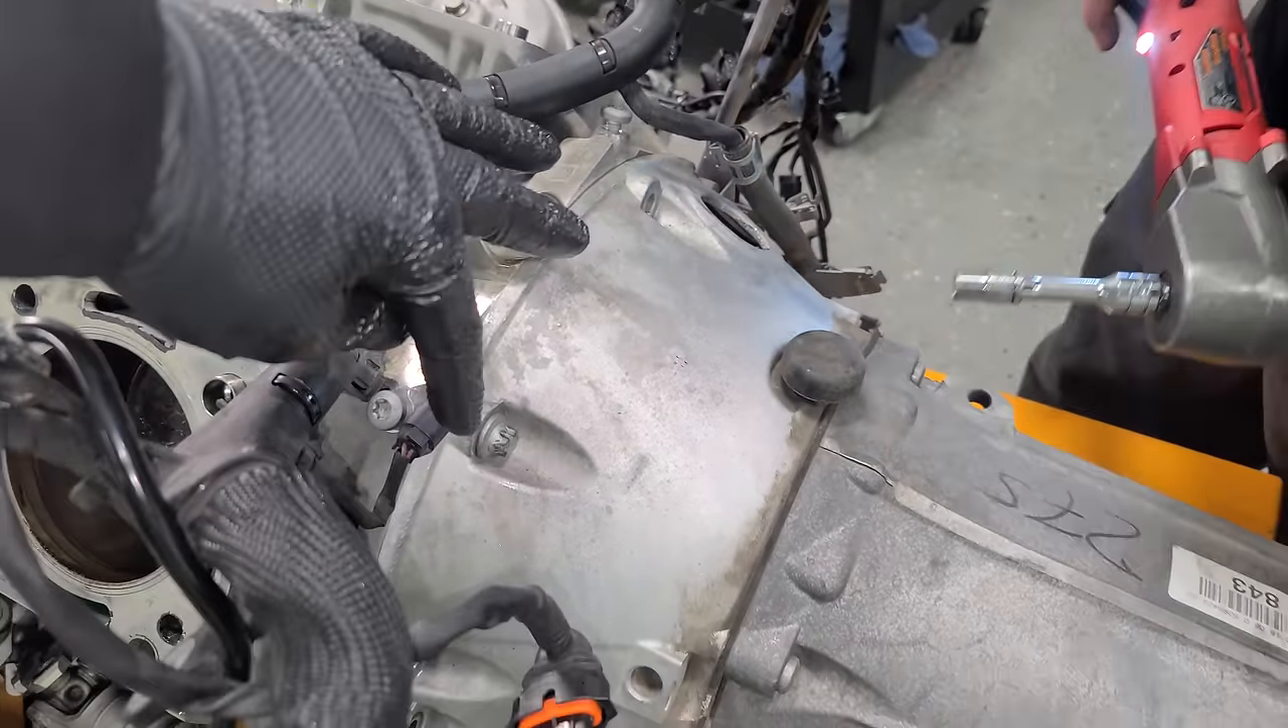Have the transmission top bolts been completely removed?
No.